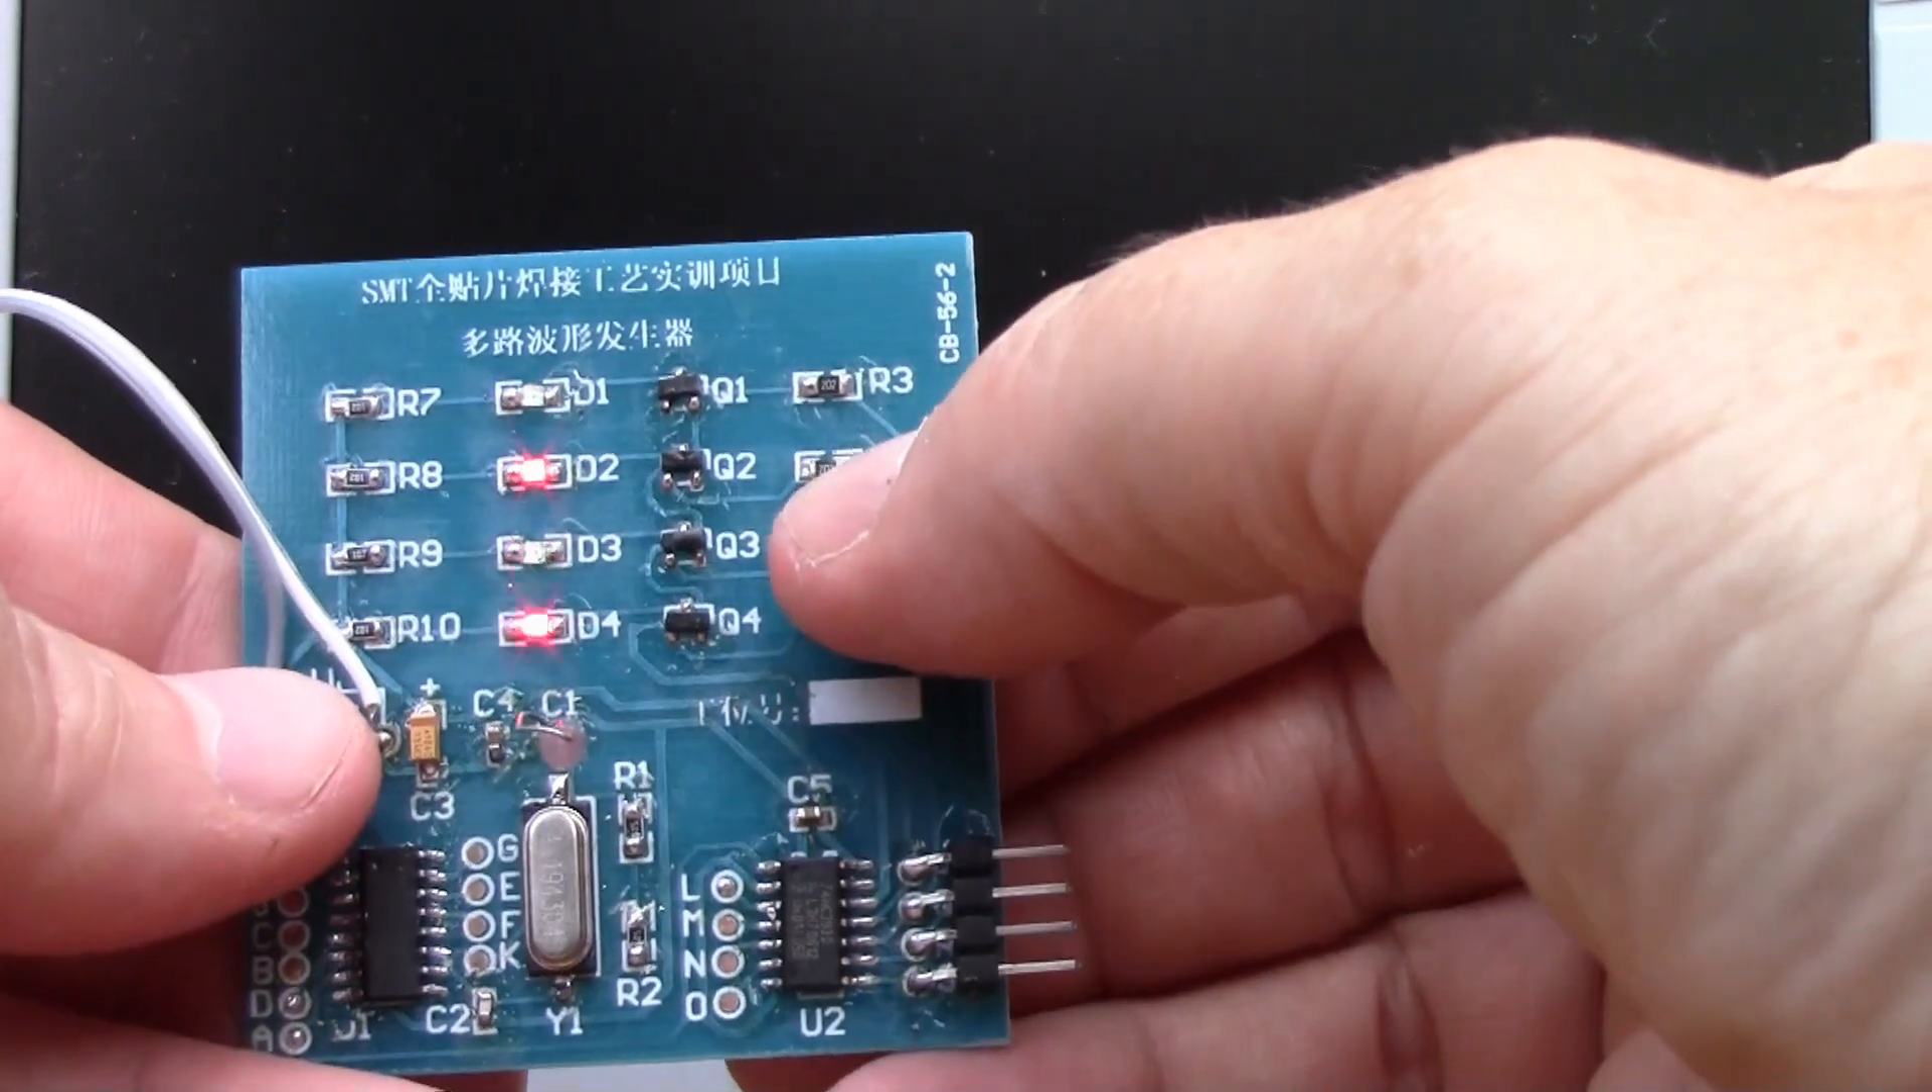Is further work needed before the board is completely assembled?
No.